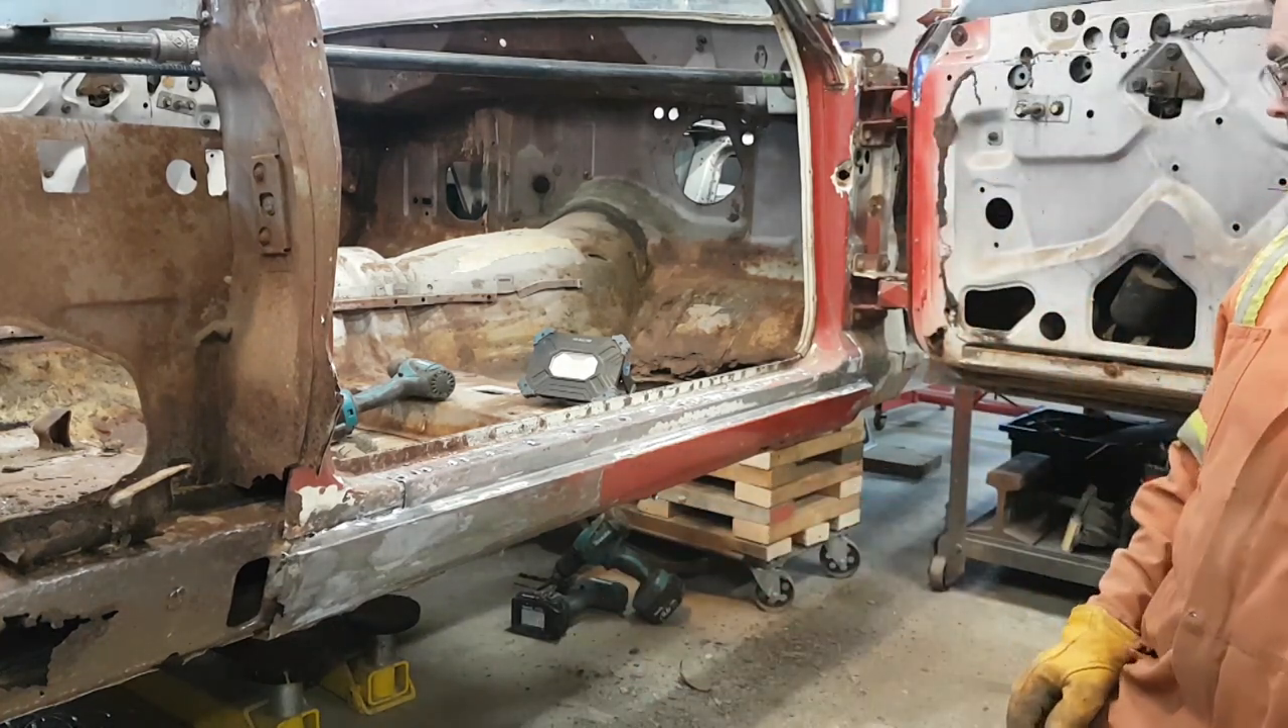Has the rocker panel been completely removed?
No.